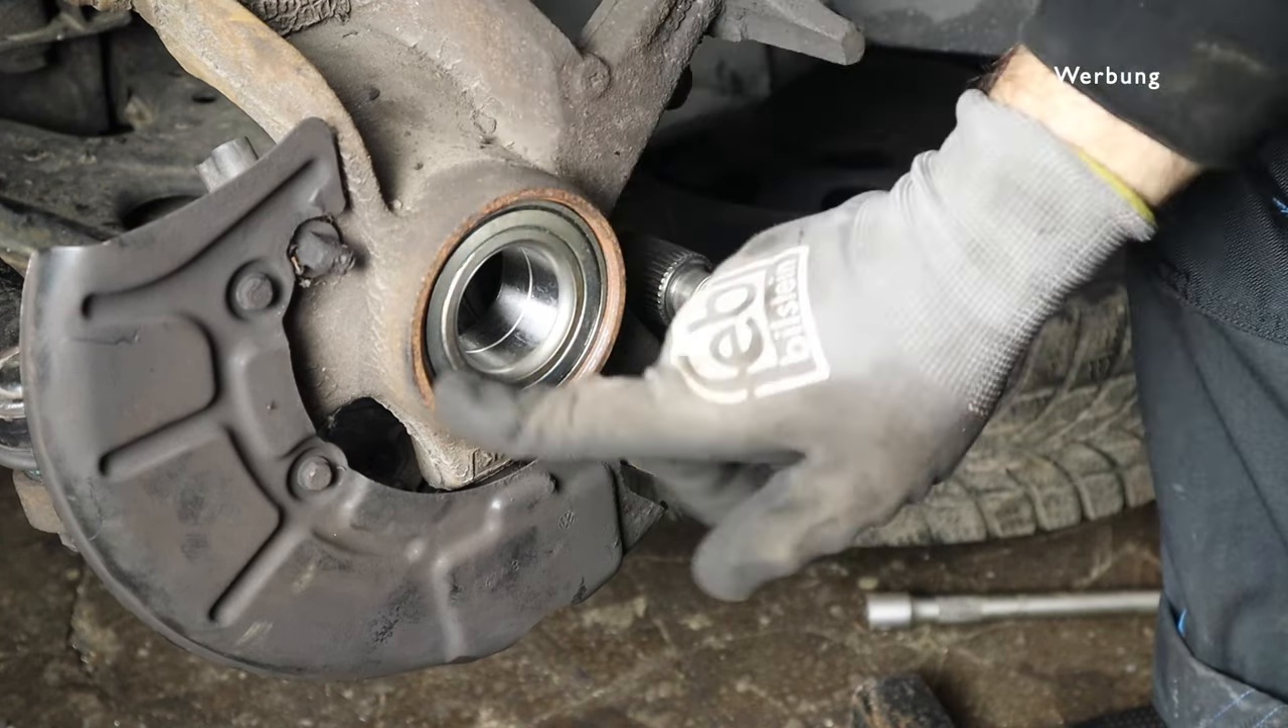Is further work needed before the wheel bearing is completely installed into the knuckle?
No.